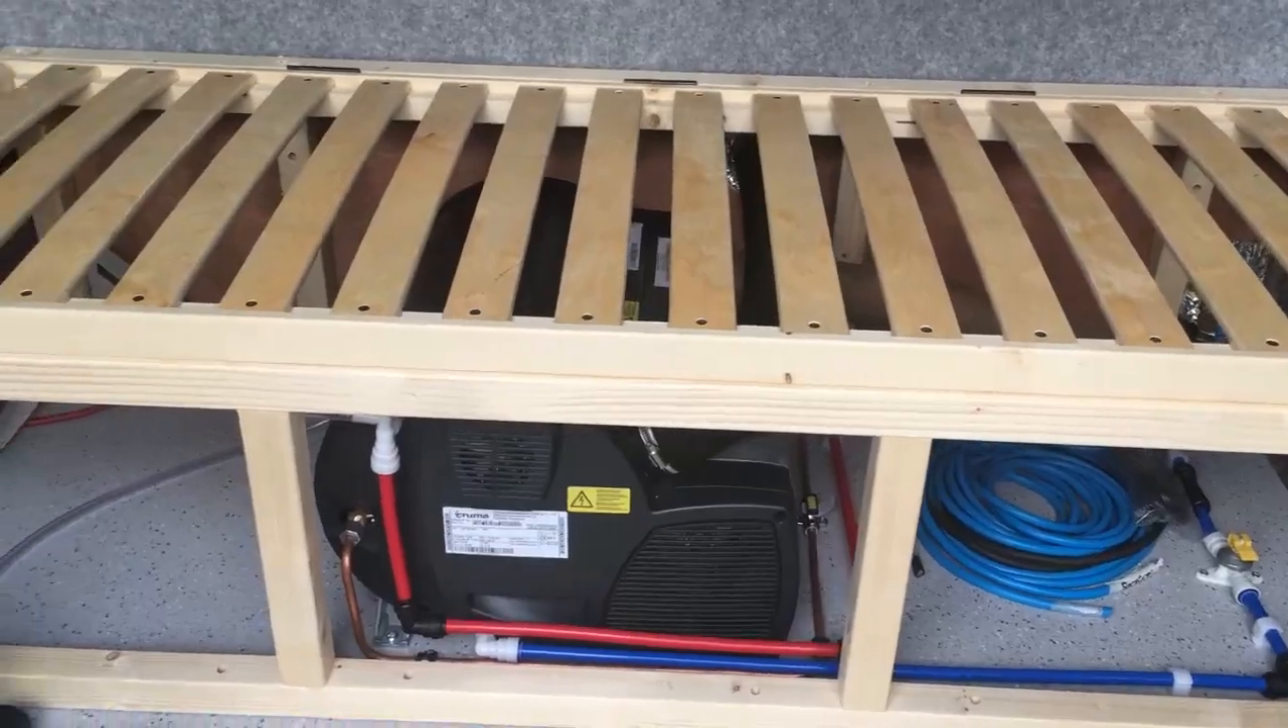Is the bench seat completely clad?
No.